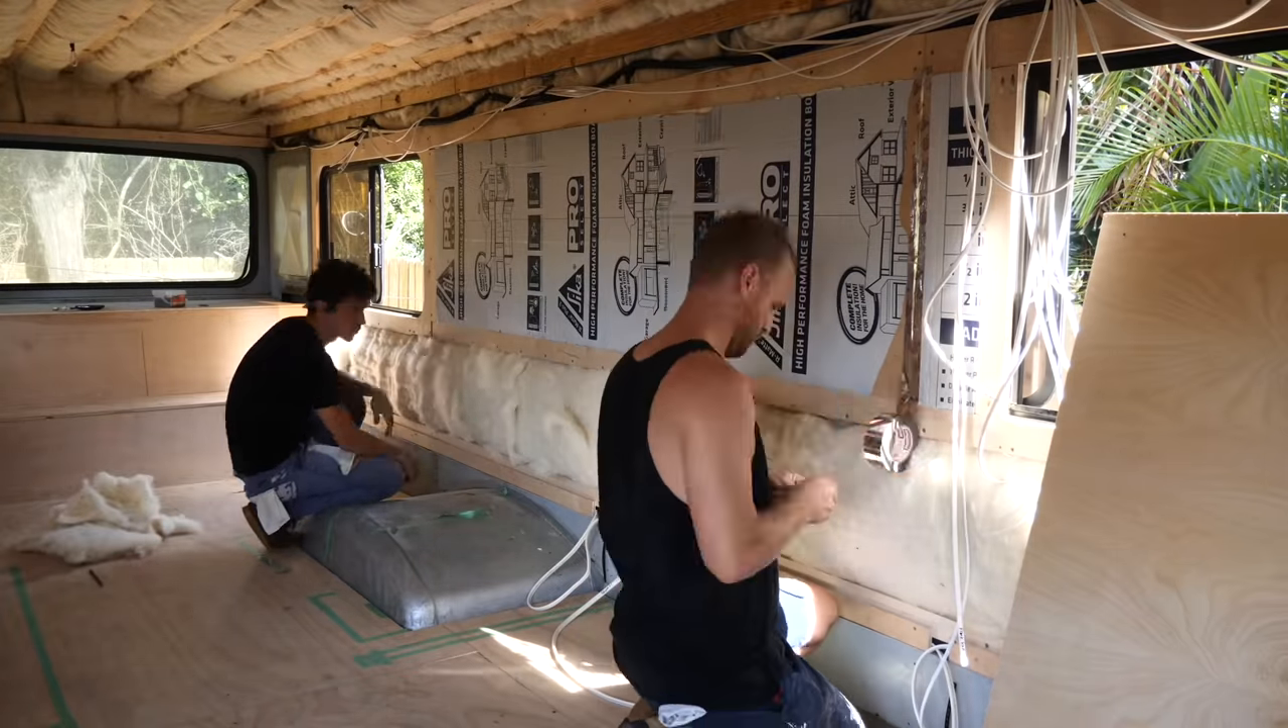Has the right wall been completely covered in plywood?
No.